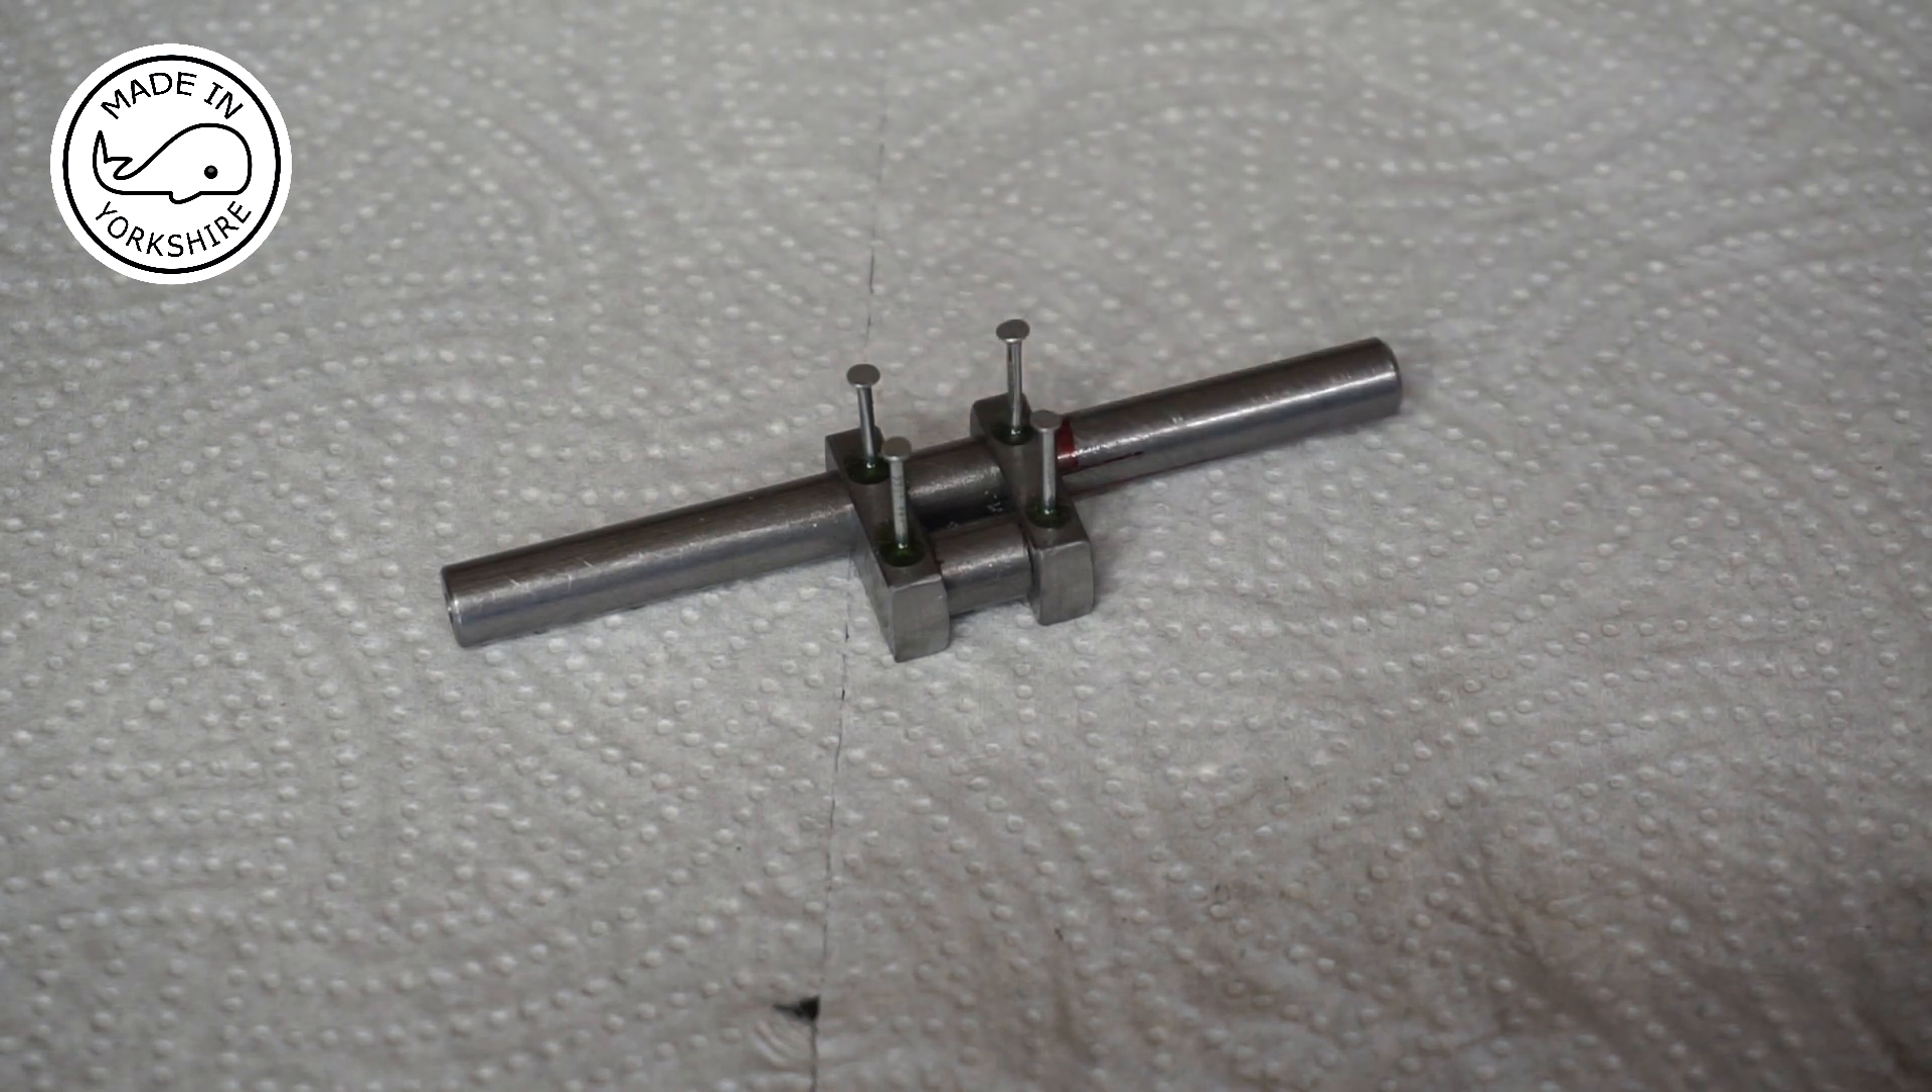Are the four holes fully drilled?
Yes.